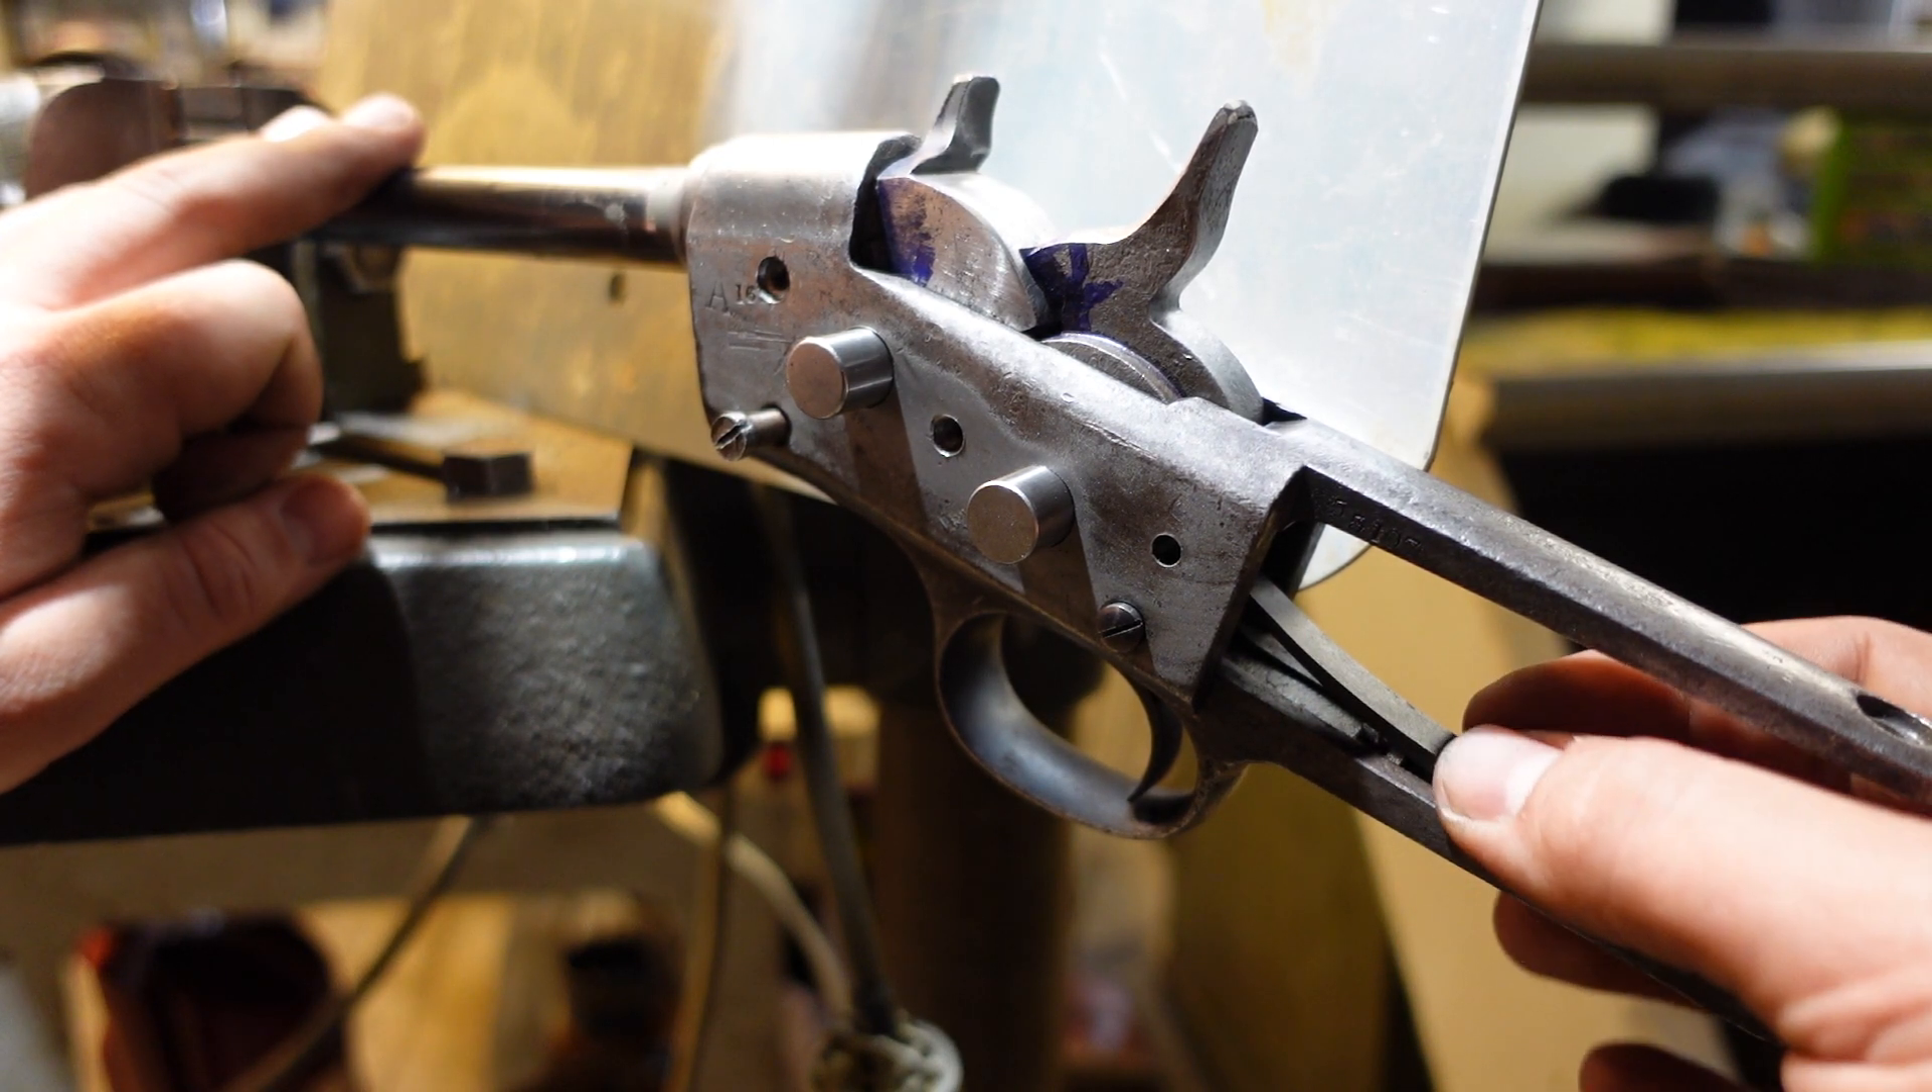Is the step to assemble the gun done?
No.